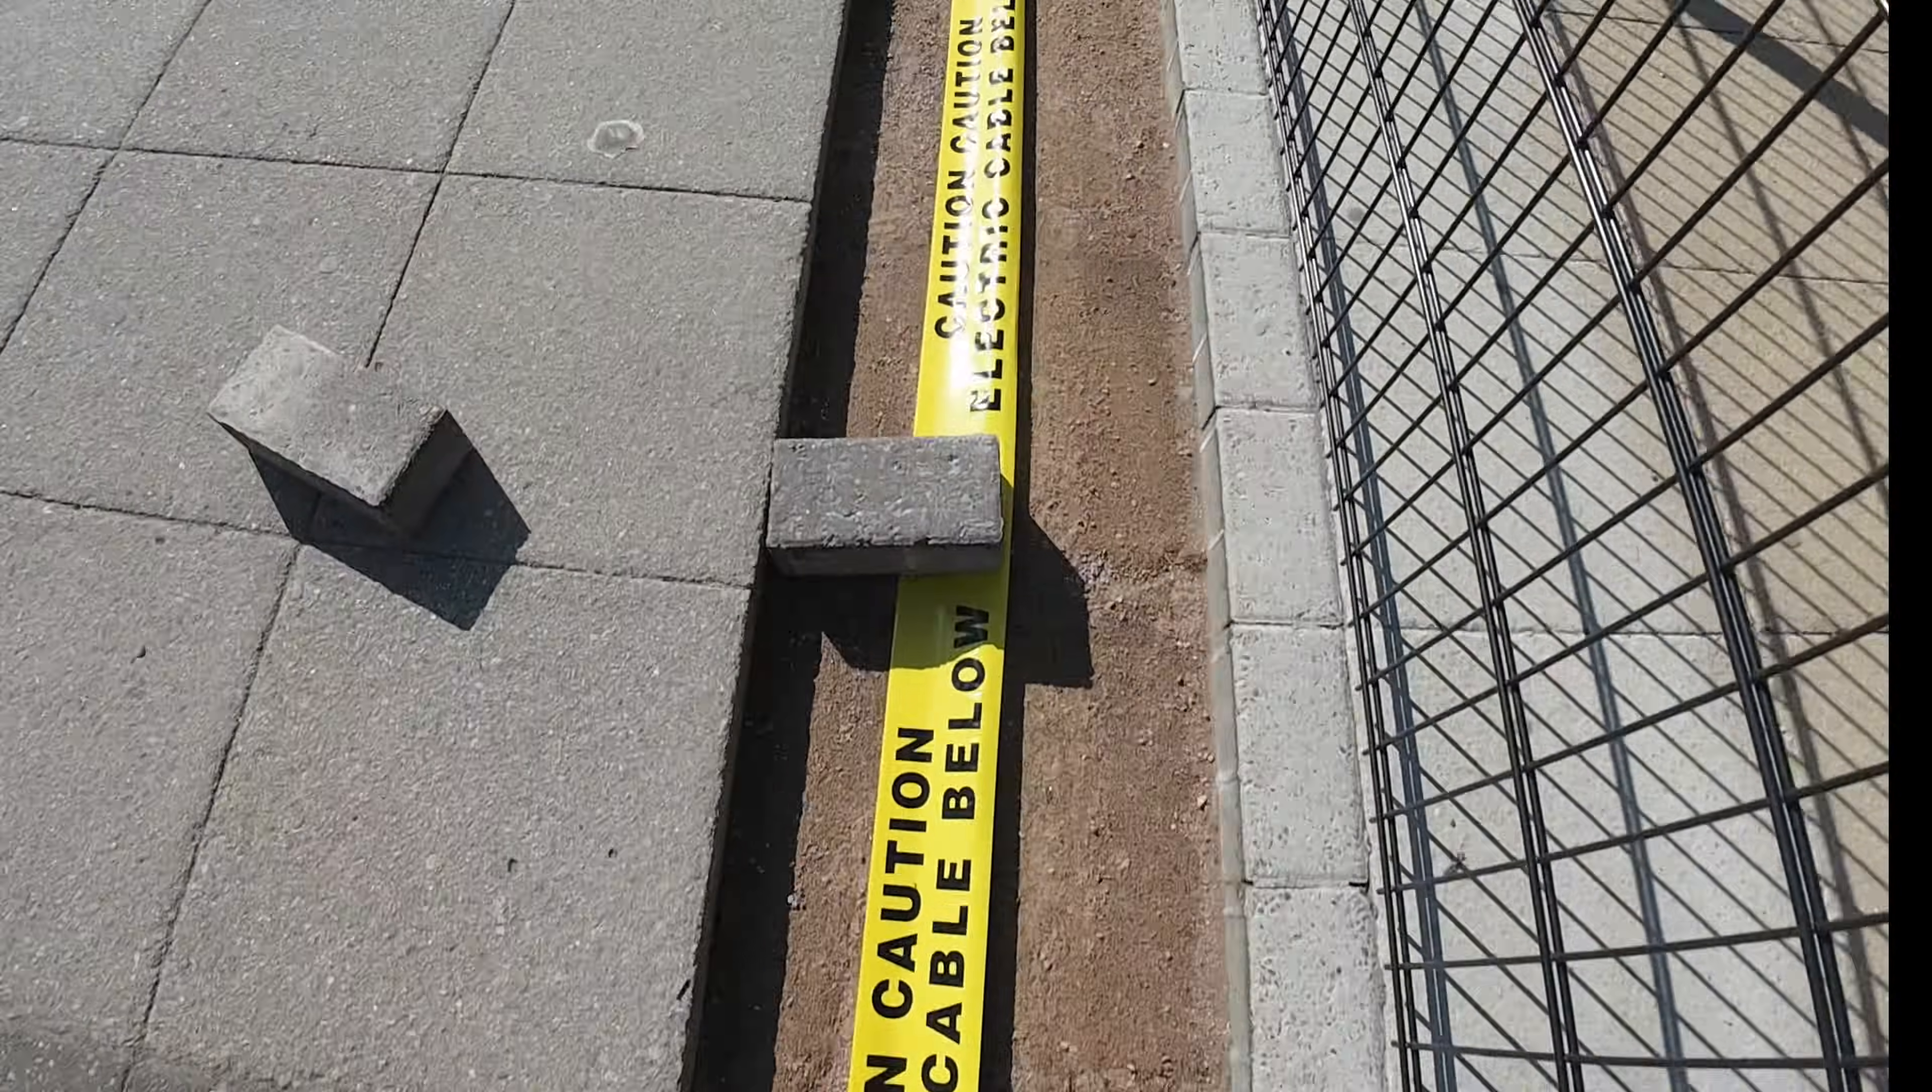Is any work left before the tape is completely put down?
No.